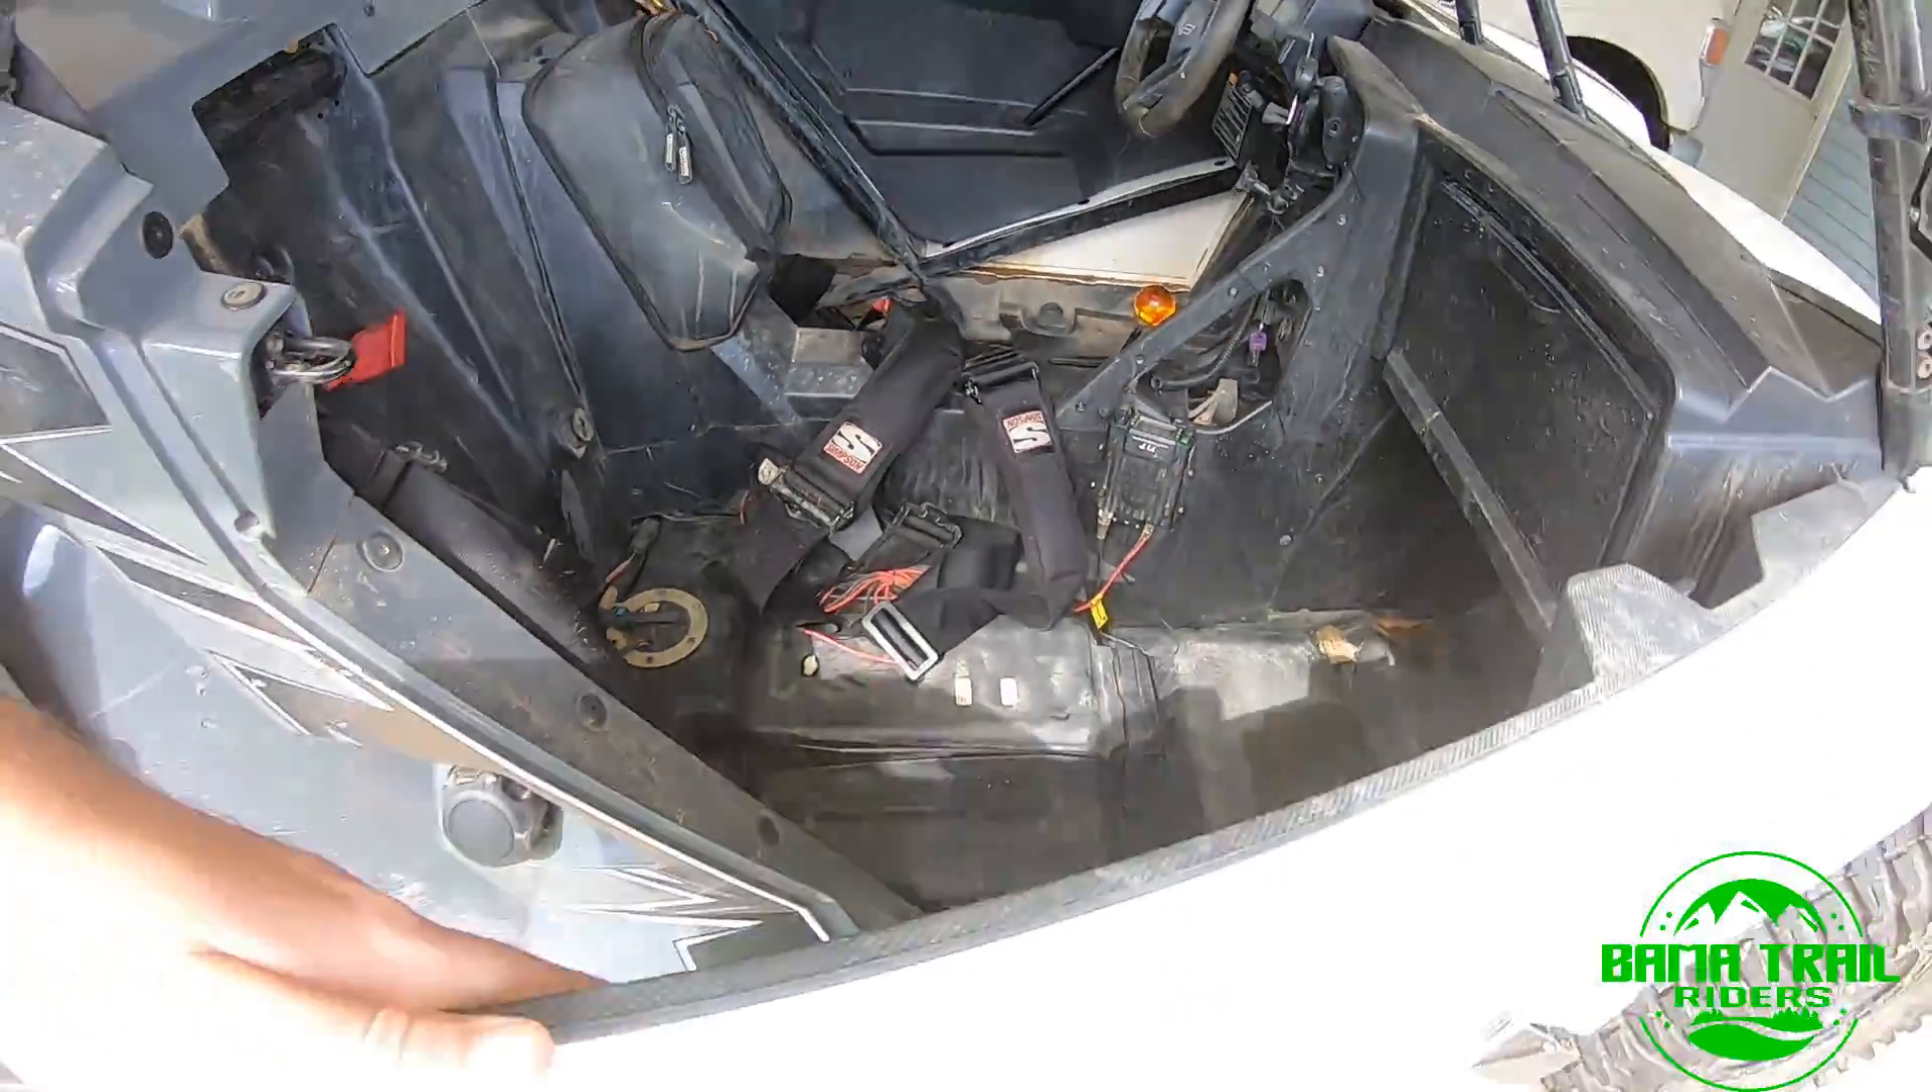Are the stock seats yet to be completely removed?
No.